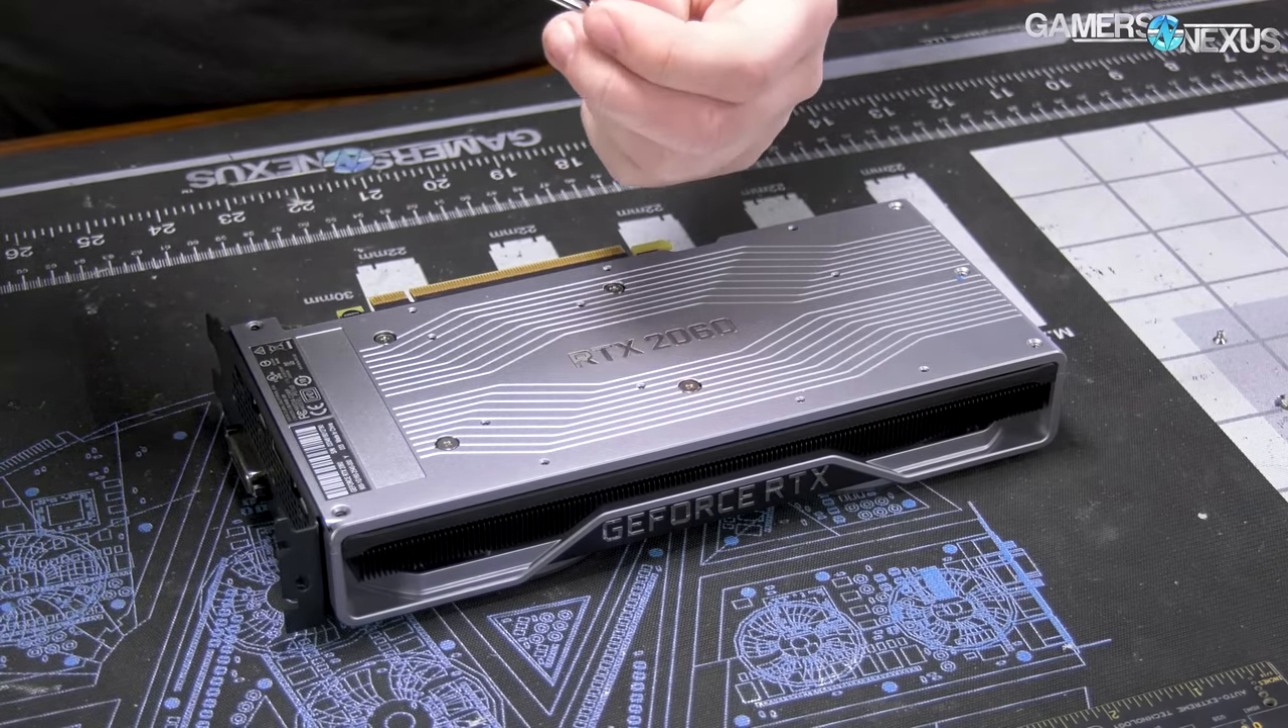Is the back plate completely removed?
No.